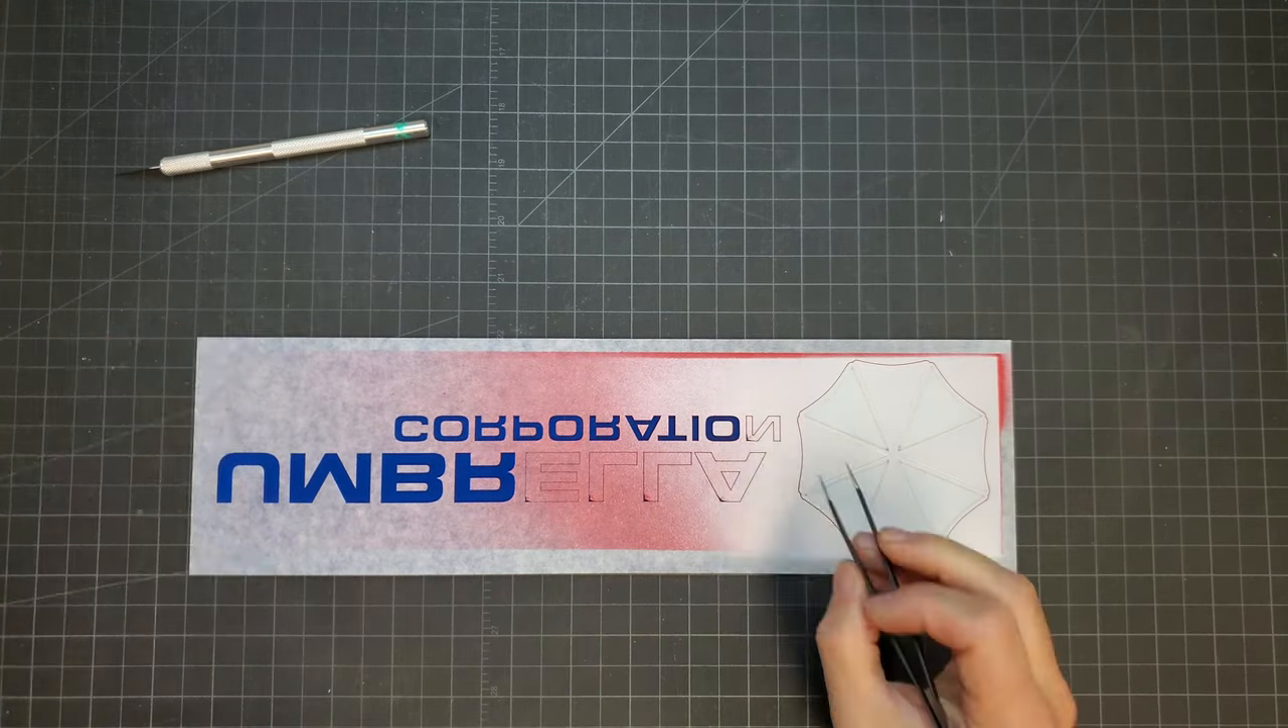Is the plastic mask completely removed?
No.